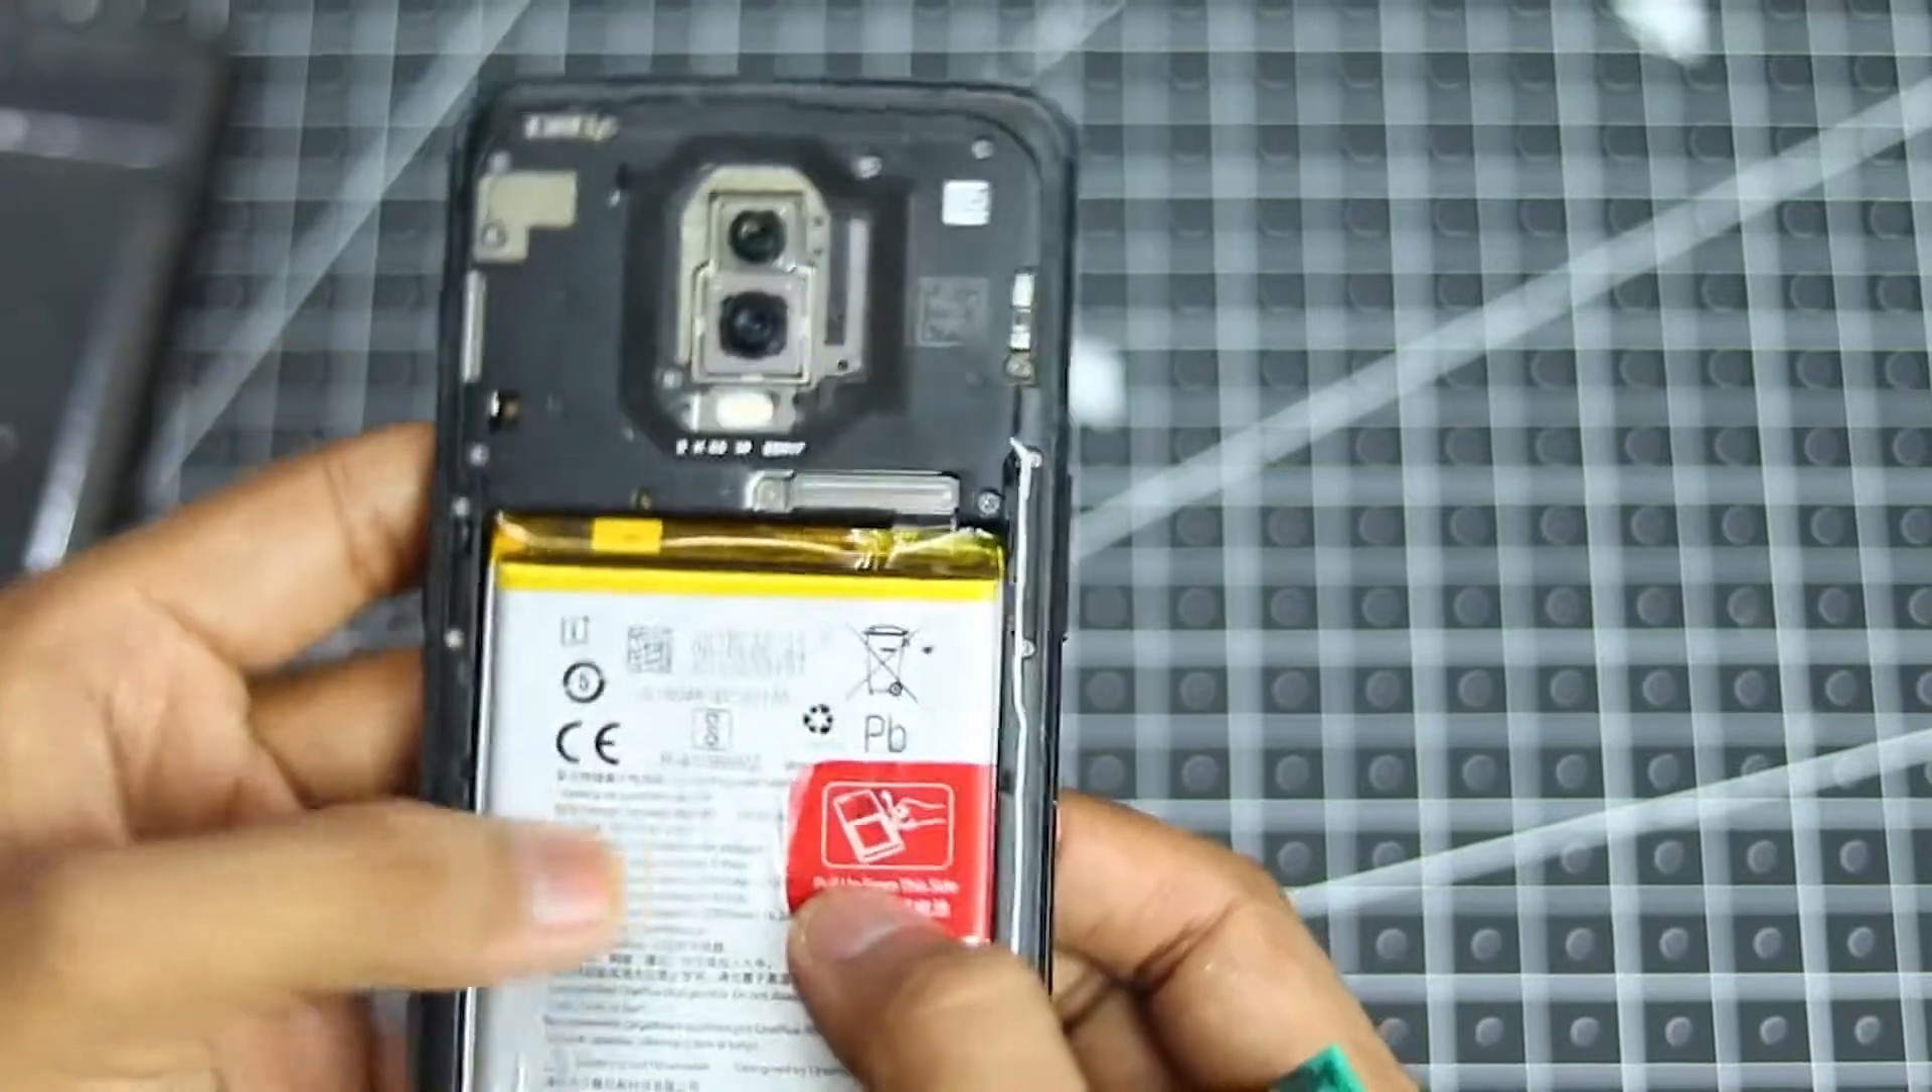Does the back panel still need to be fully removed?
No.